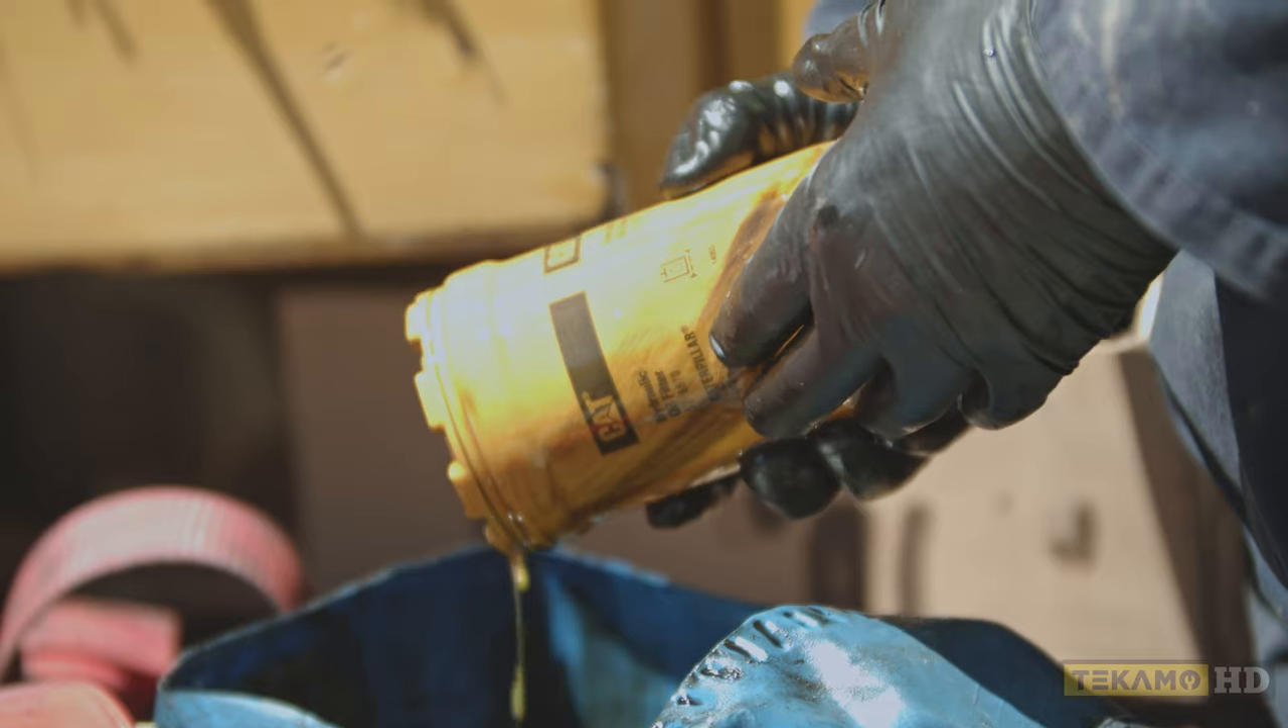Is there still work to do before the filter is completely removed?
No.